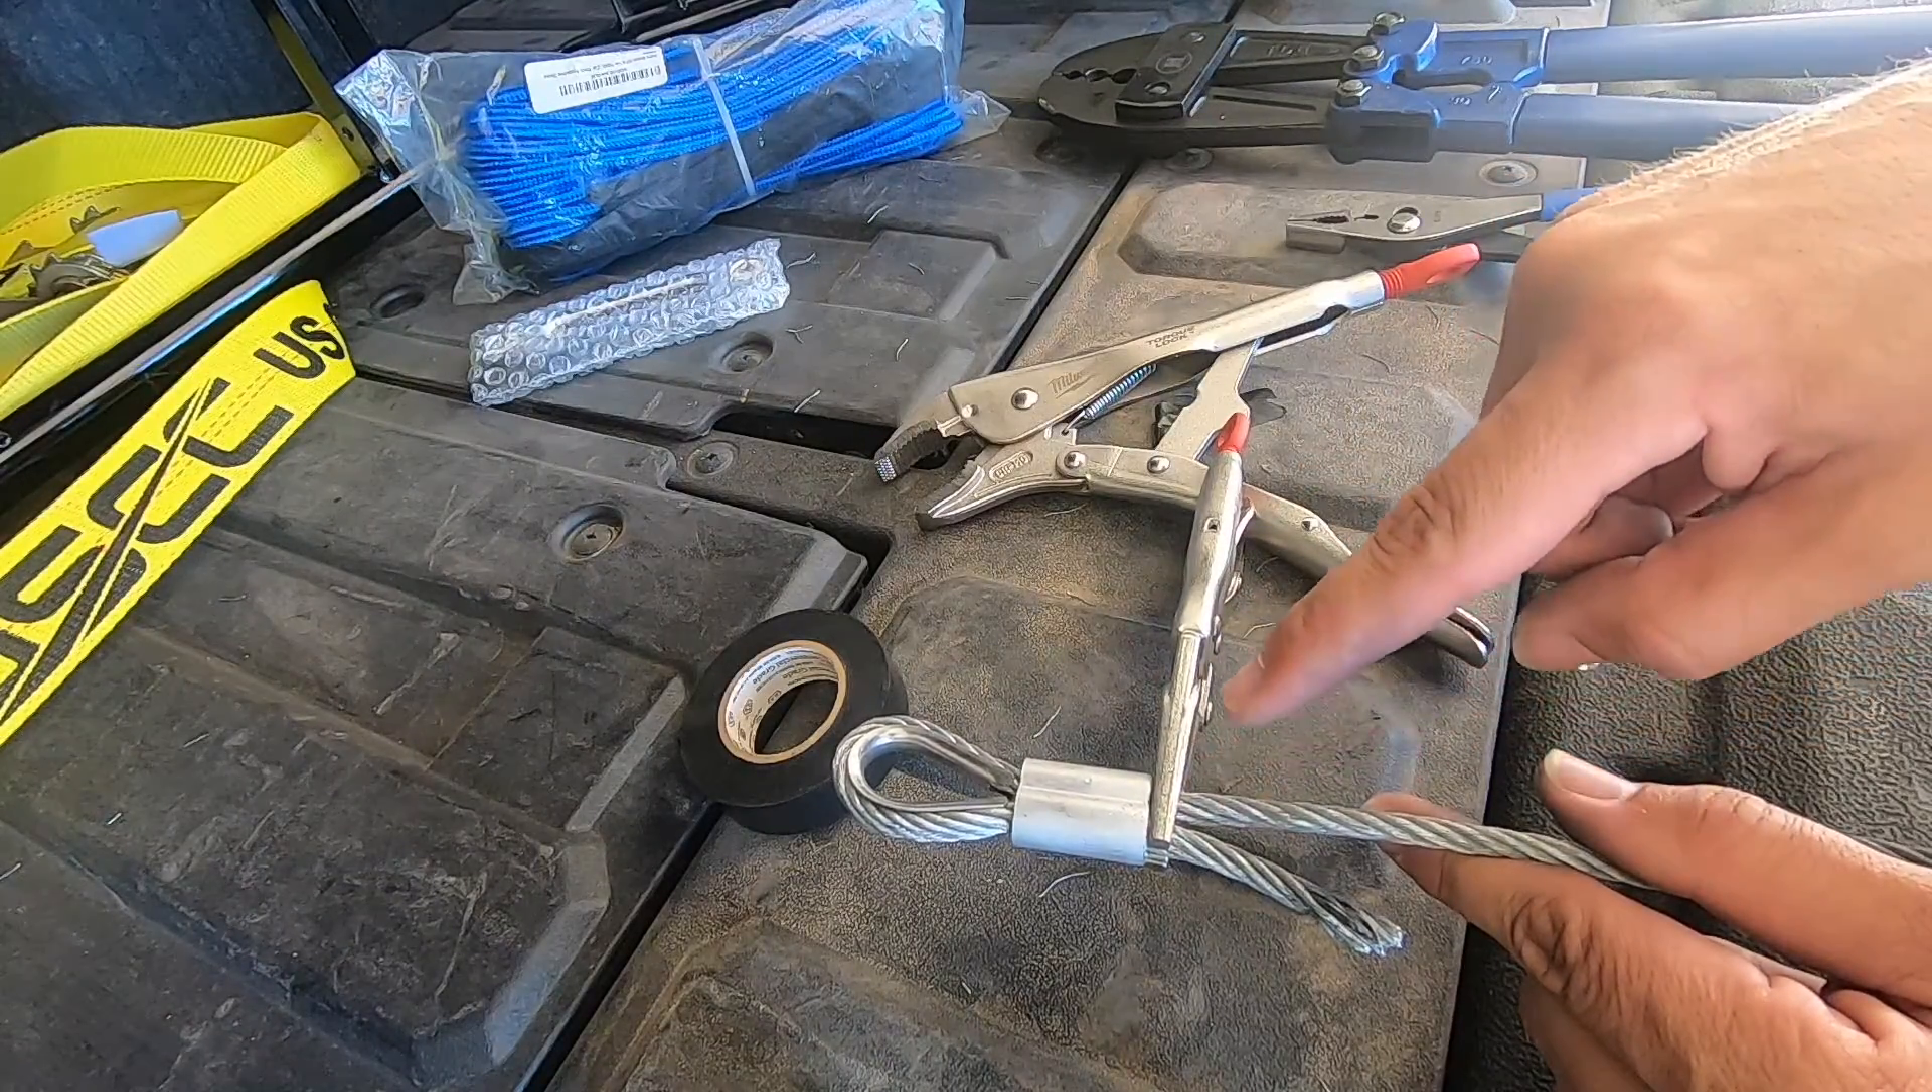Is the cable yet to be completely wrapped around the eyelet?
No.